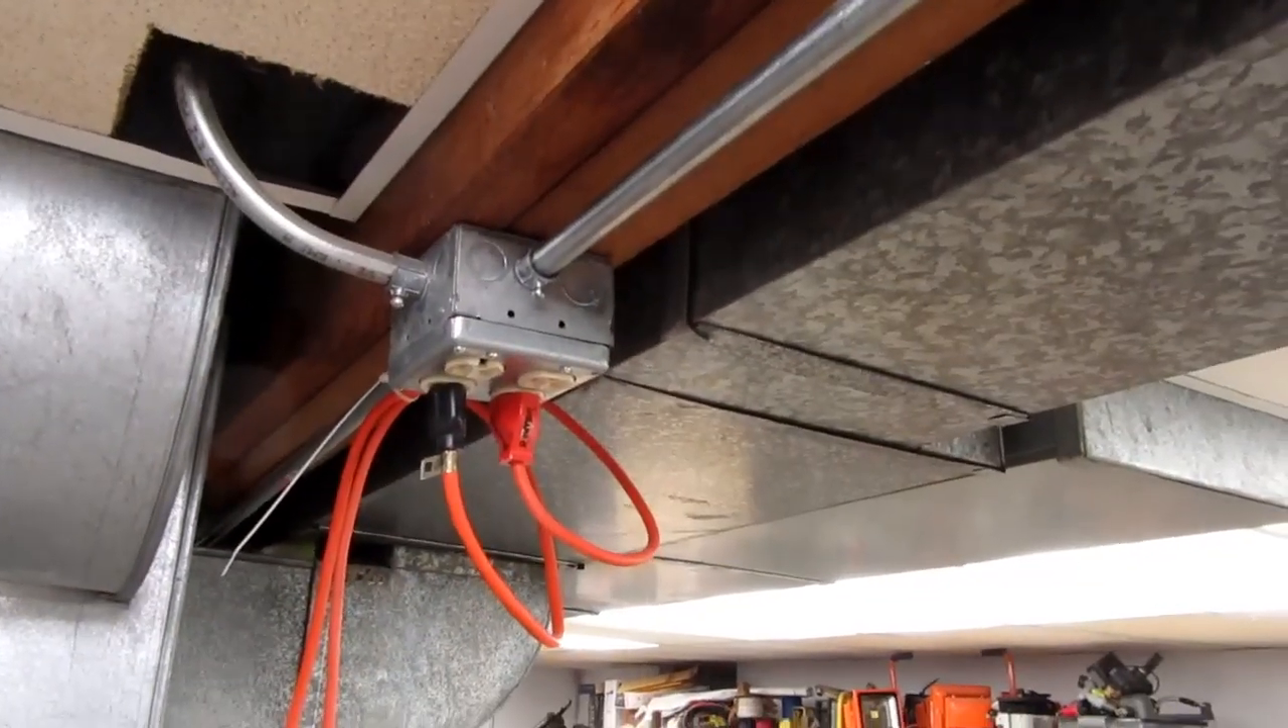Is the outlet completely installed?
Yes.